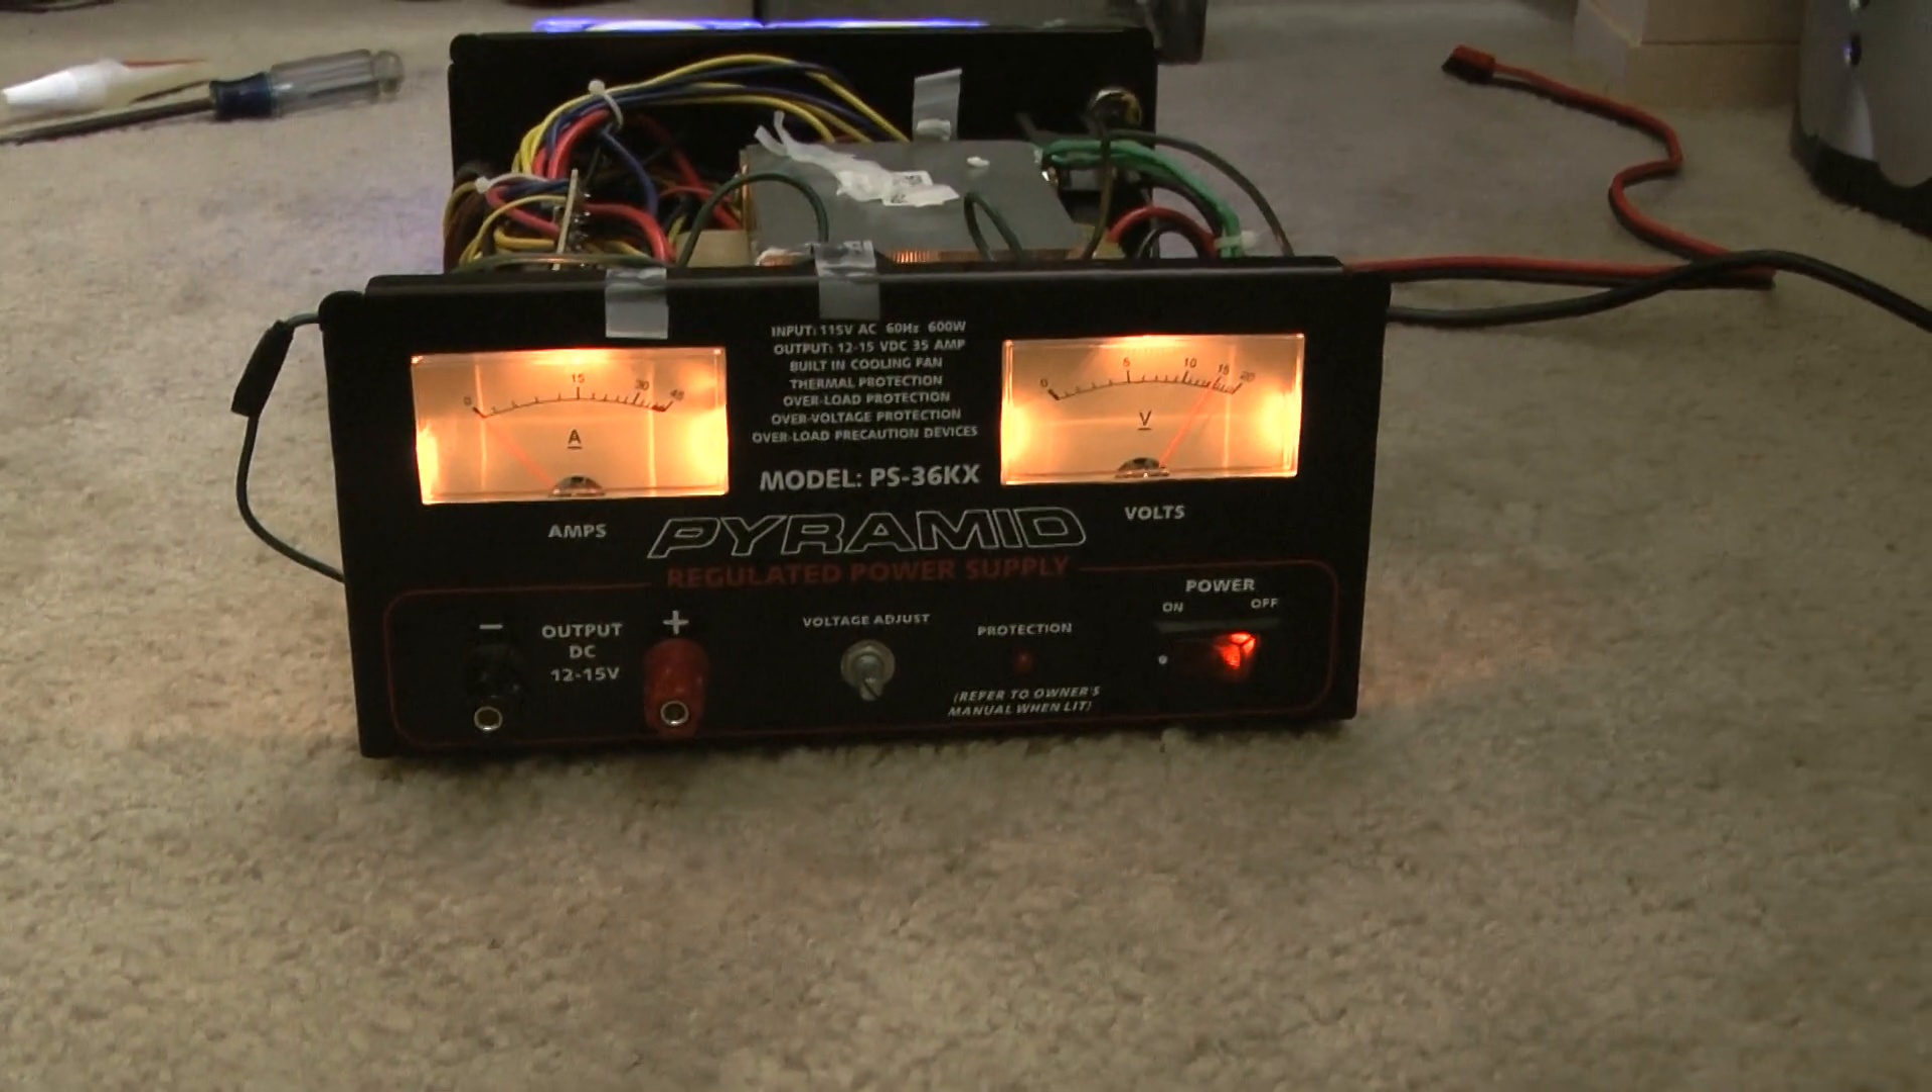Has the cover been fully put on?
No.